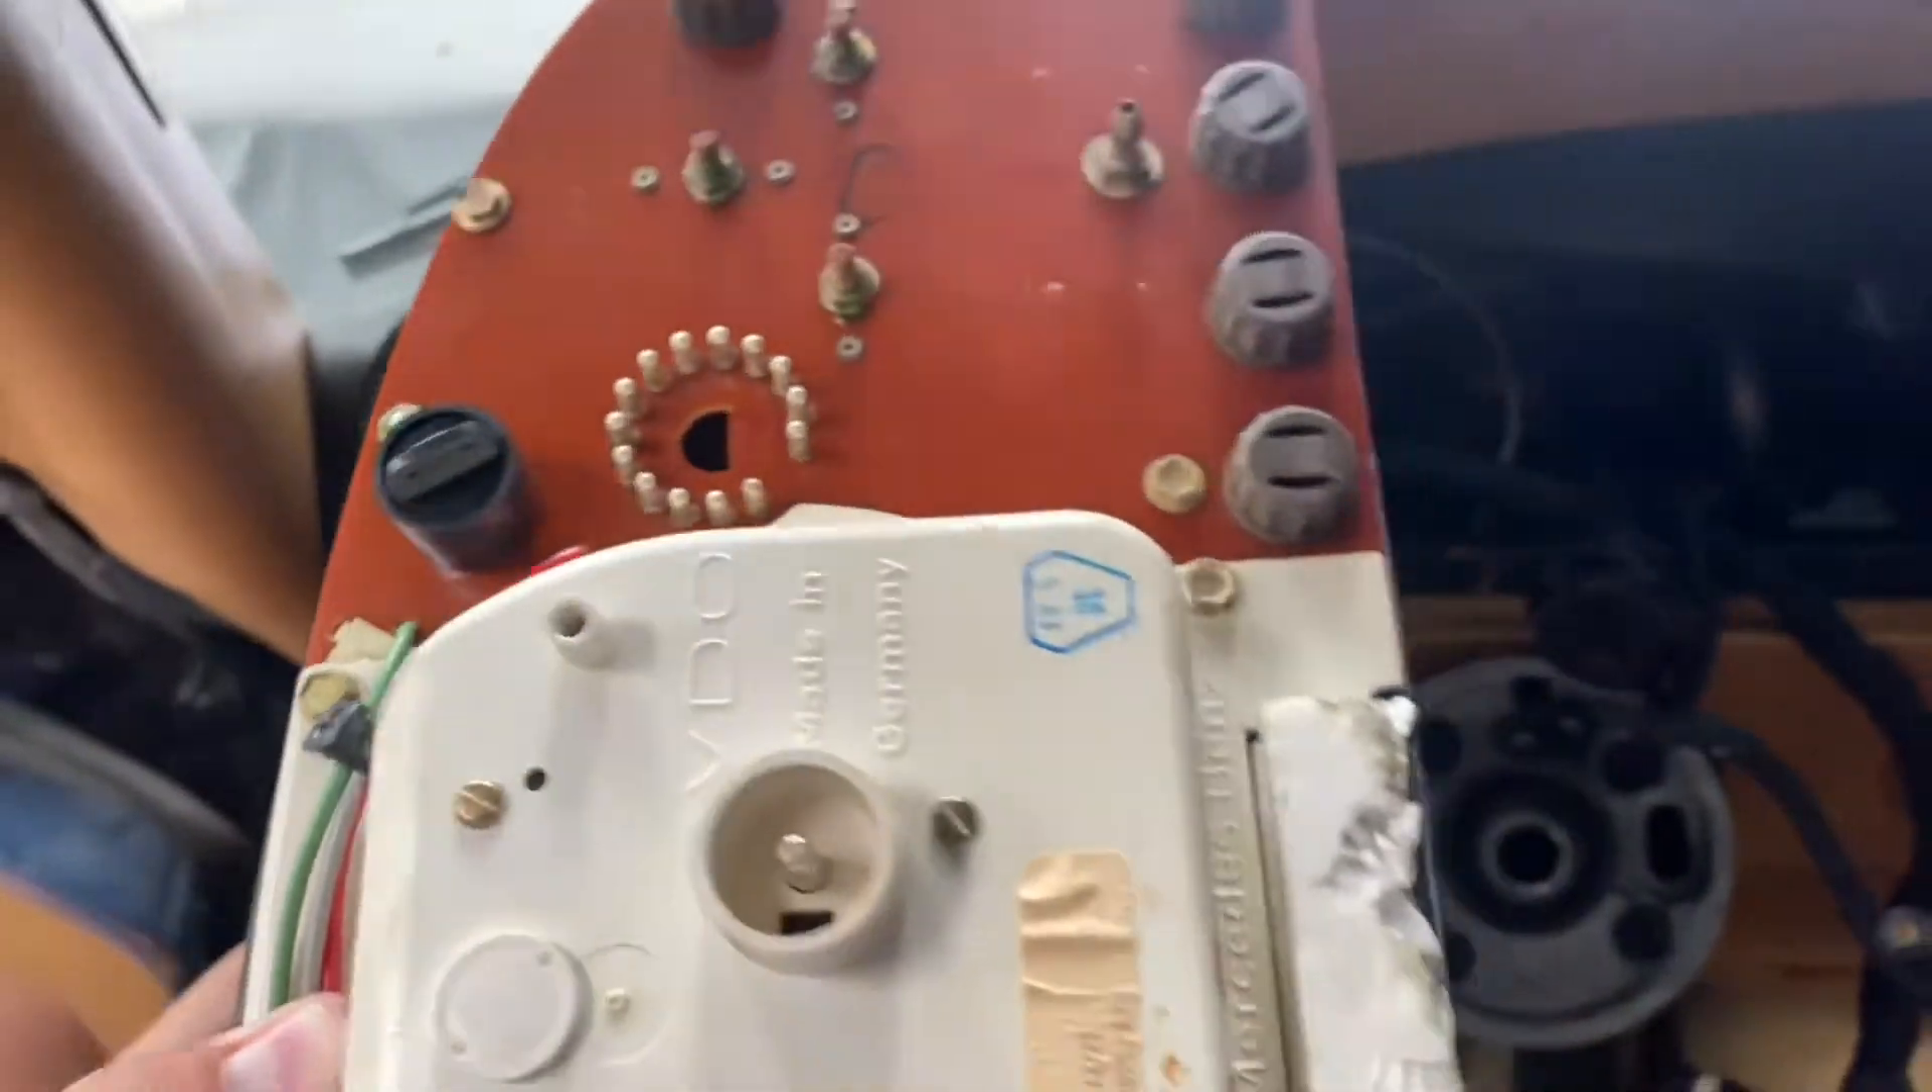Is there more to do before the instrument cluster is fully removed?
No.